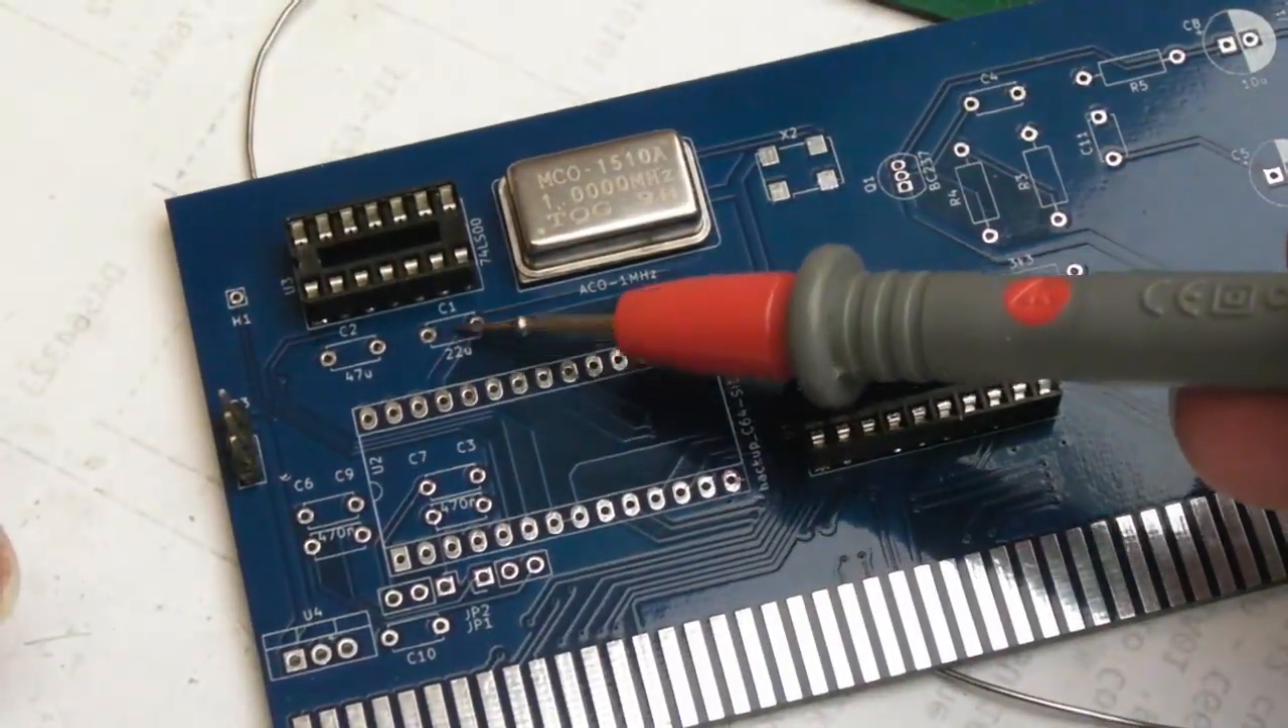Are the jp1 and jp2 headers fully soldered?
No.